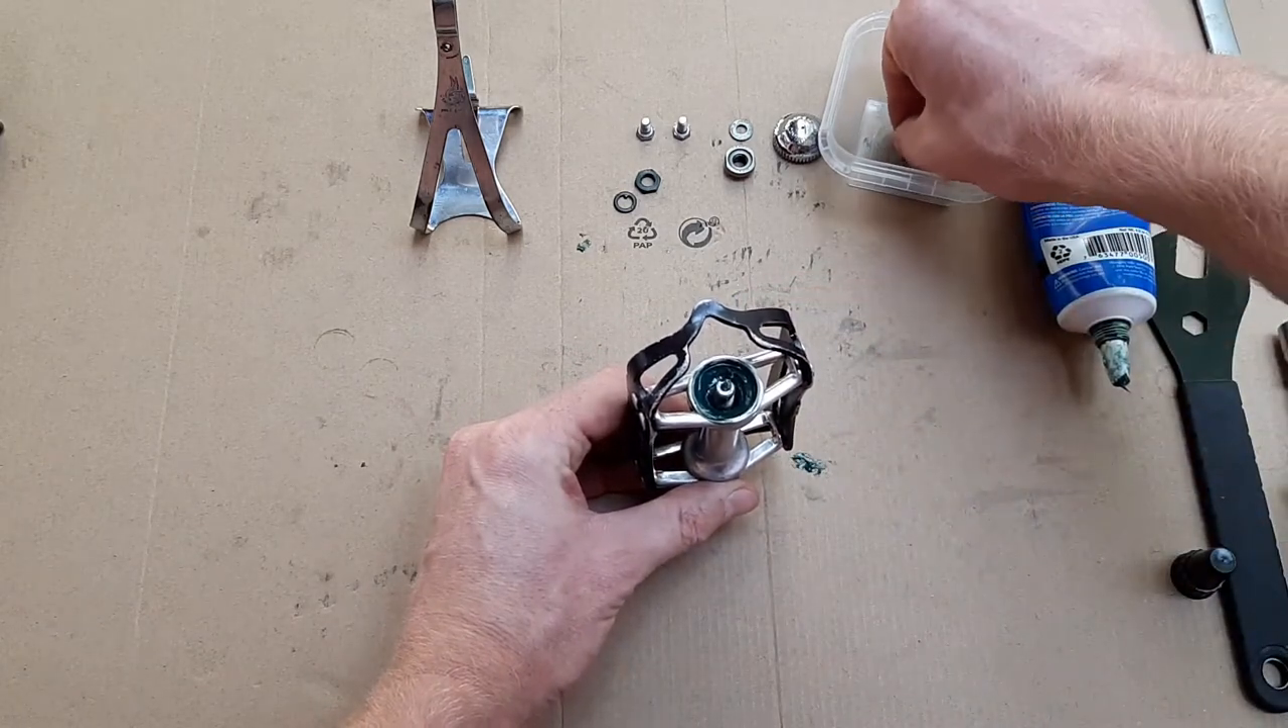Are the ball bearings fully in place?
No.